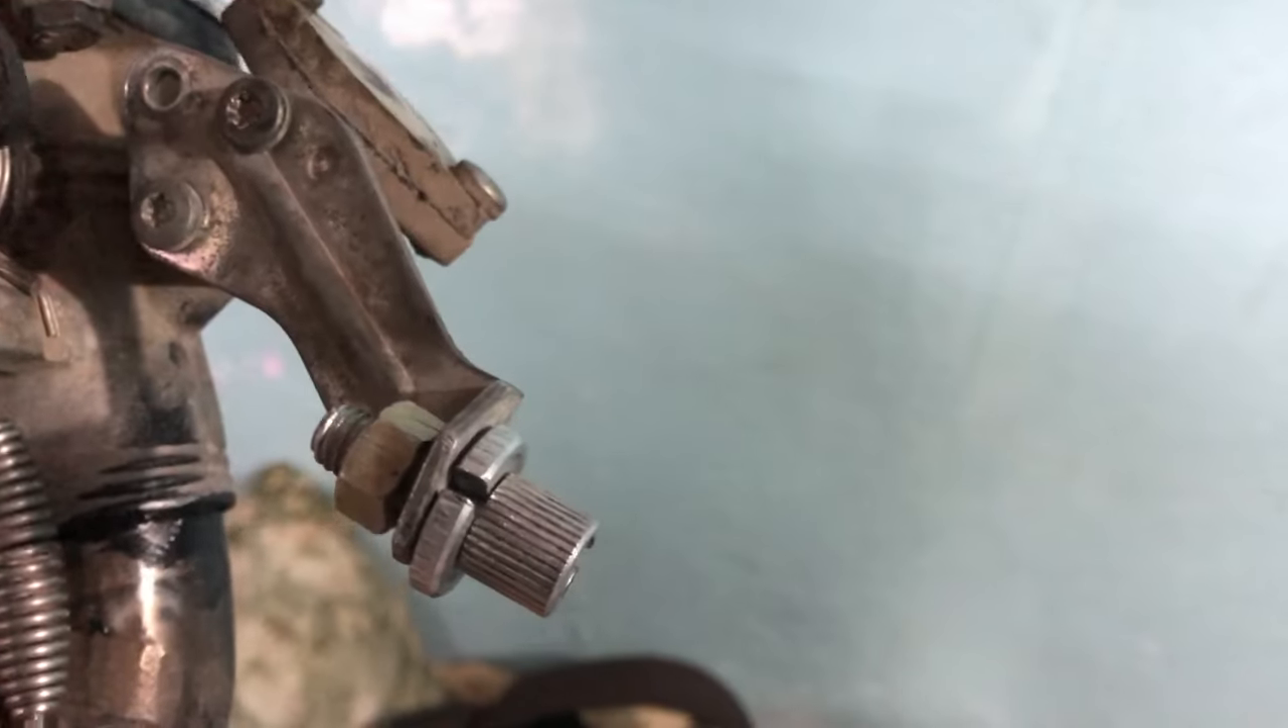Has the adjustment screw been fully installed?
Yes.